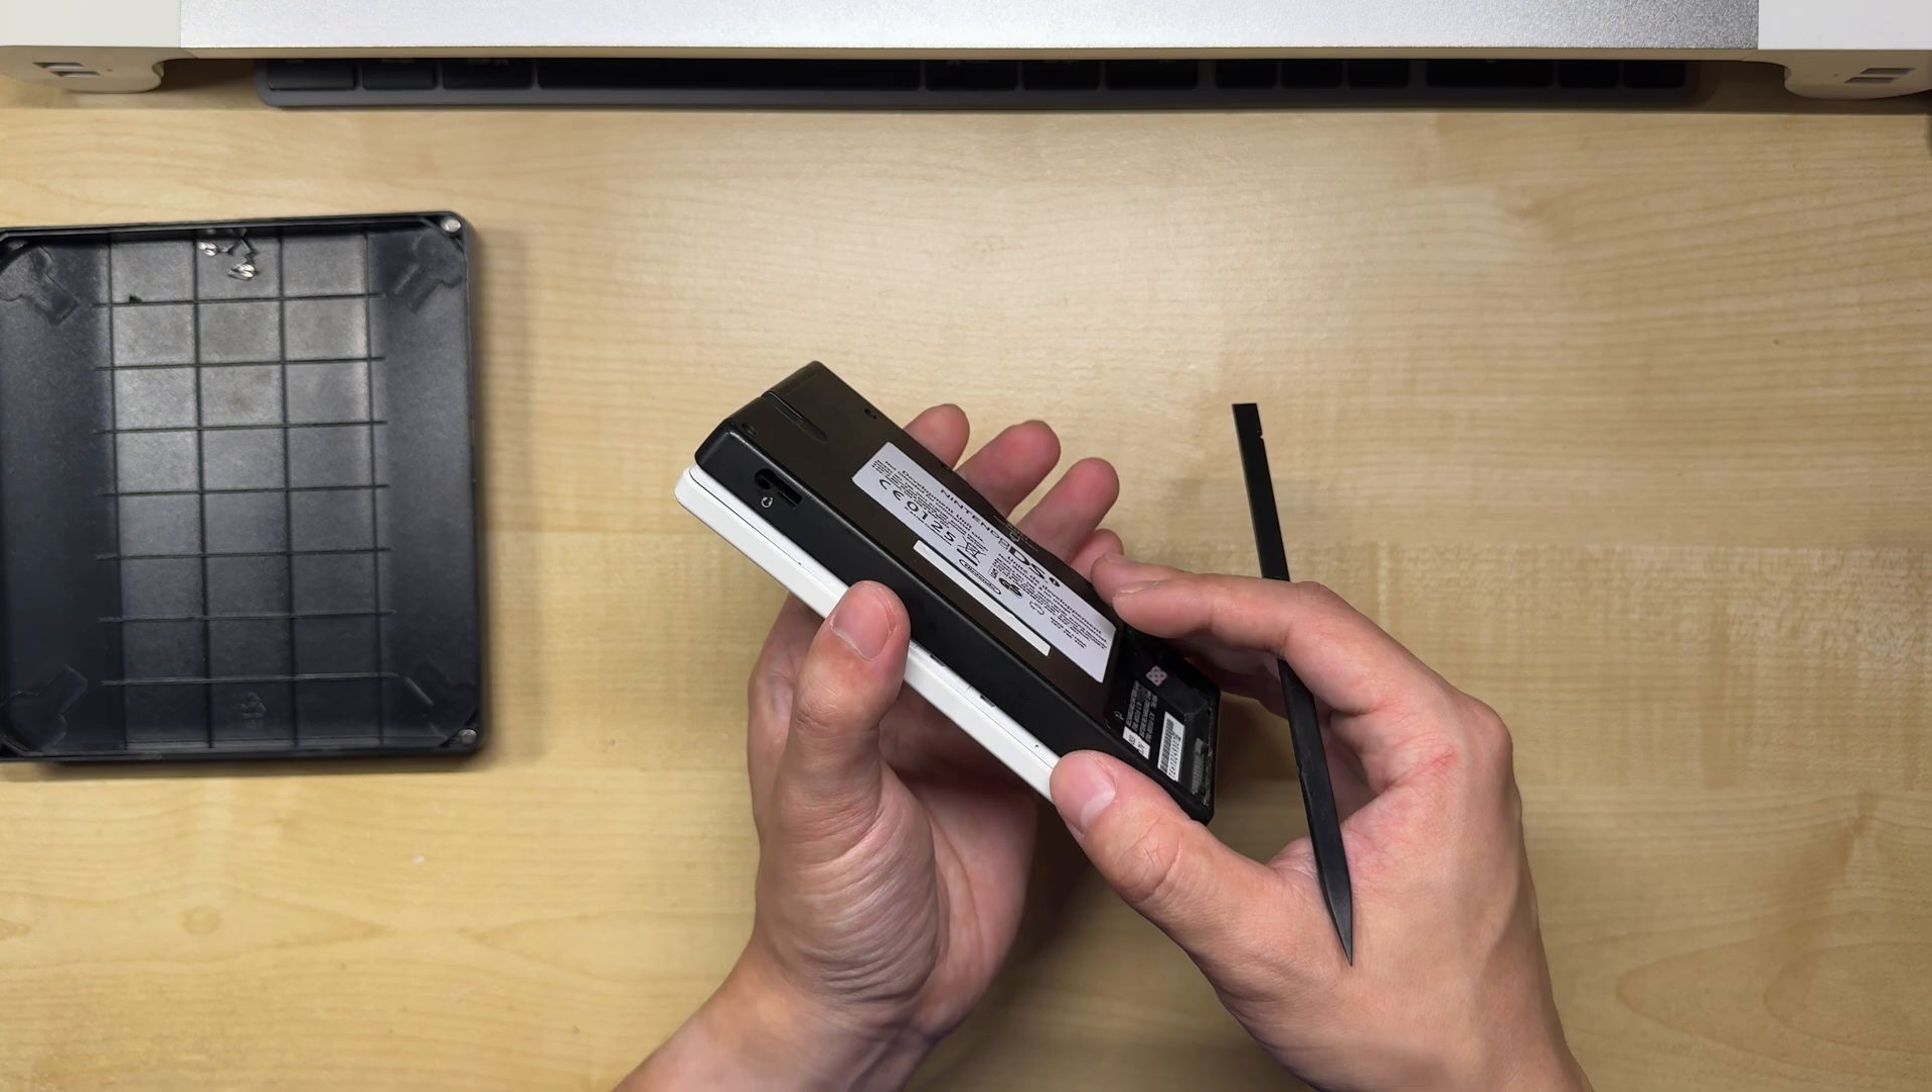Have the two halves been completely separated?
No.